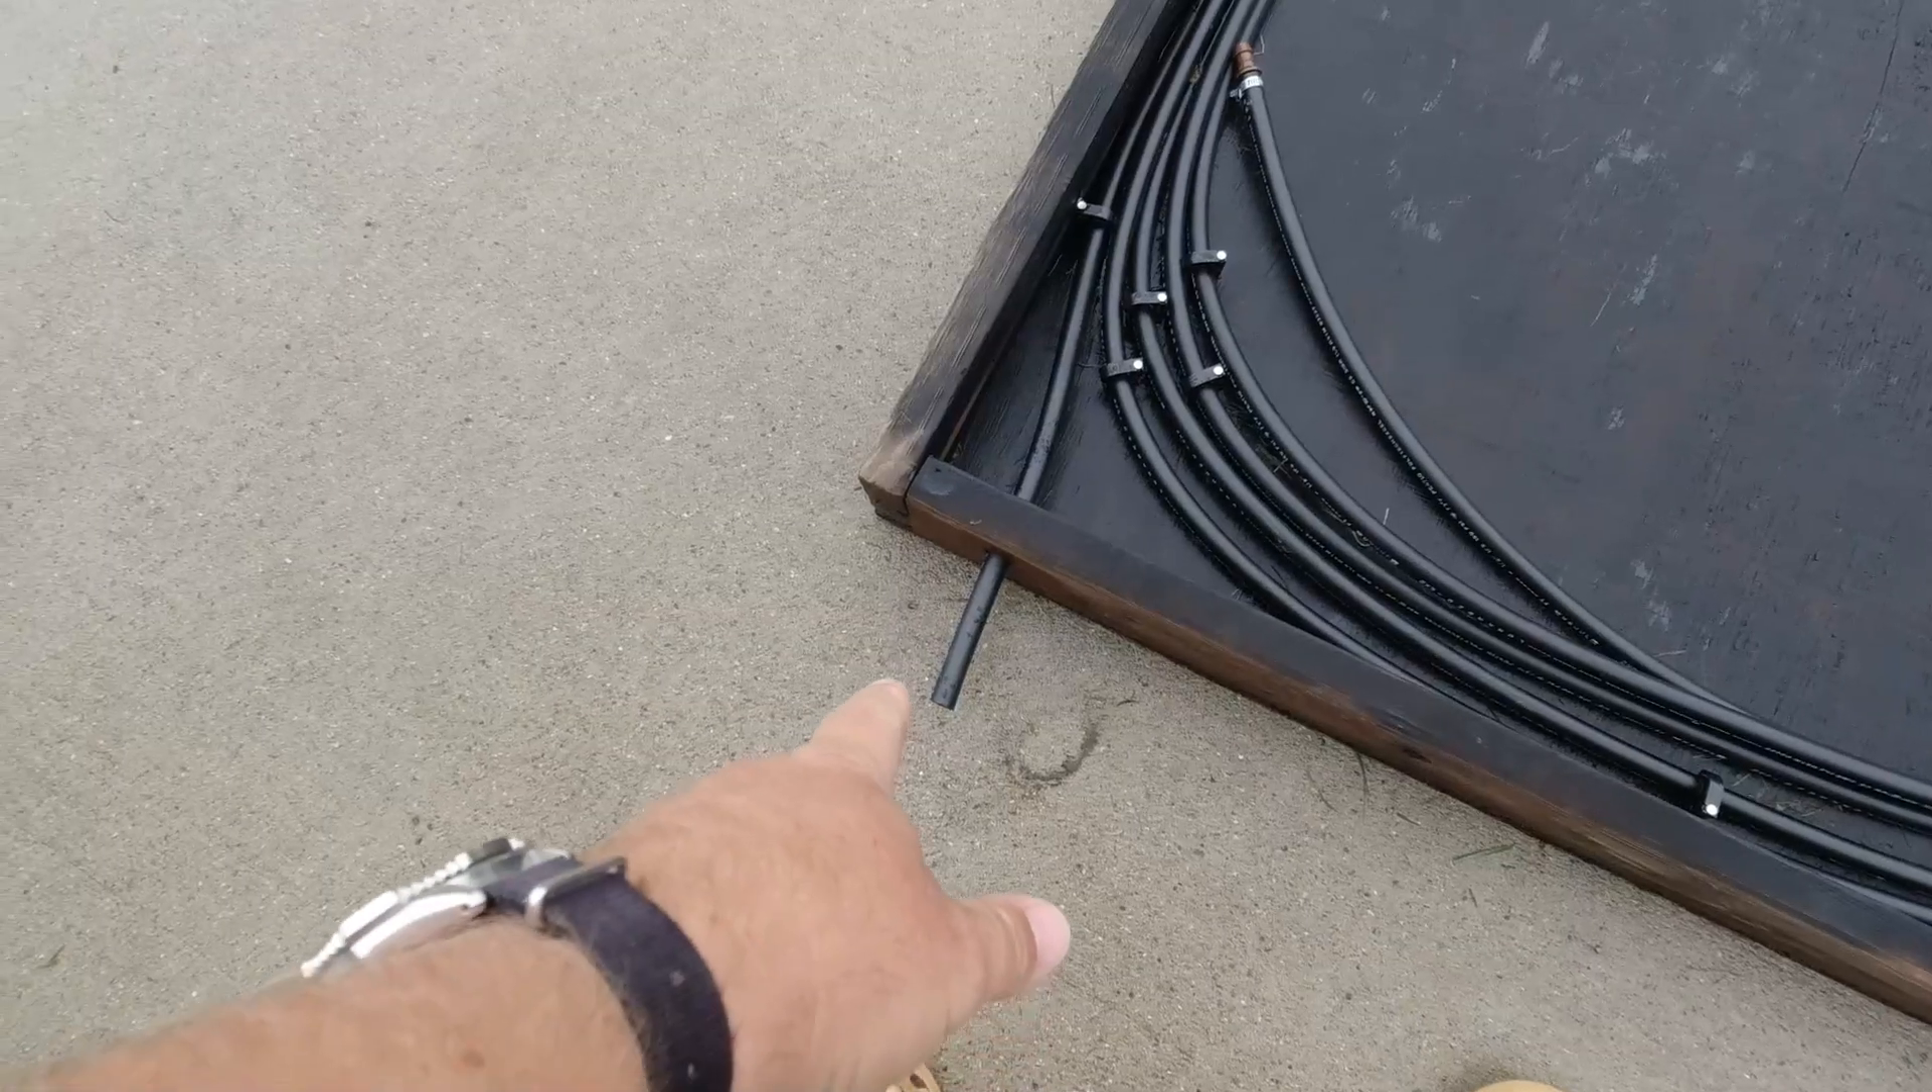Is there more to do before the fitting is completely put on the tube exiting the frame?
Yes.